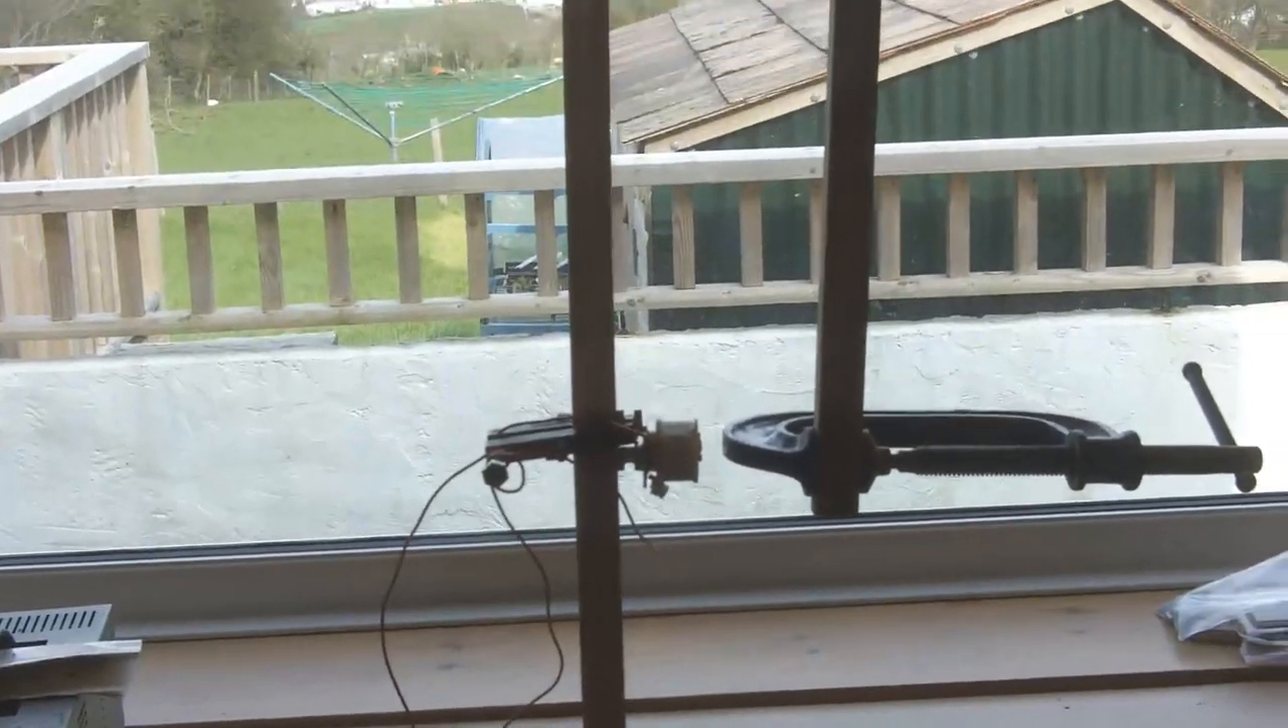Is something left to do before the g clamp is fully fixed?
No.